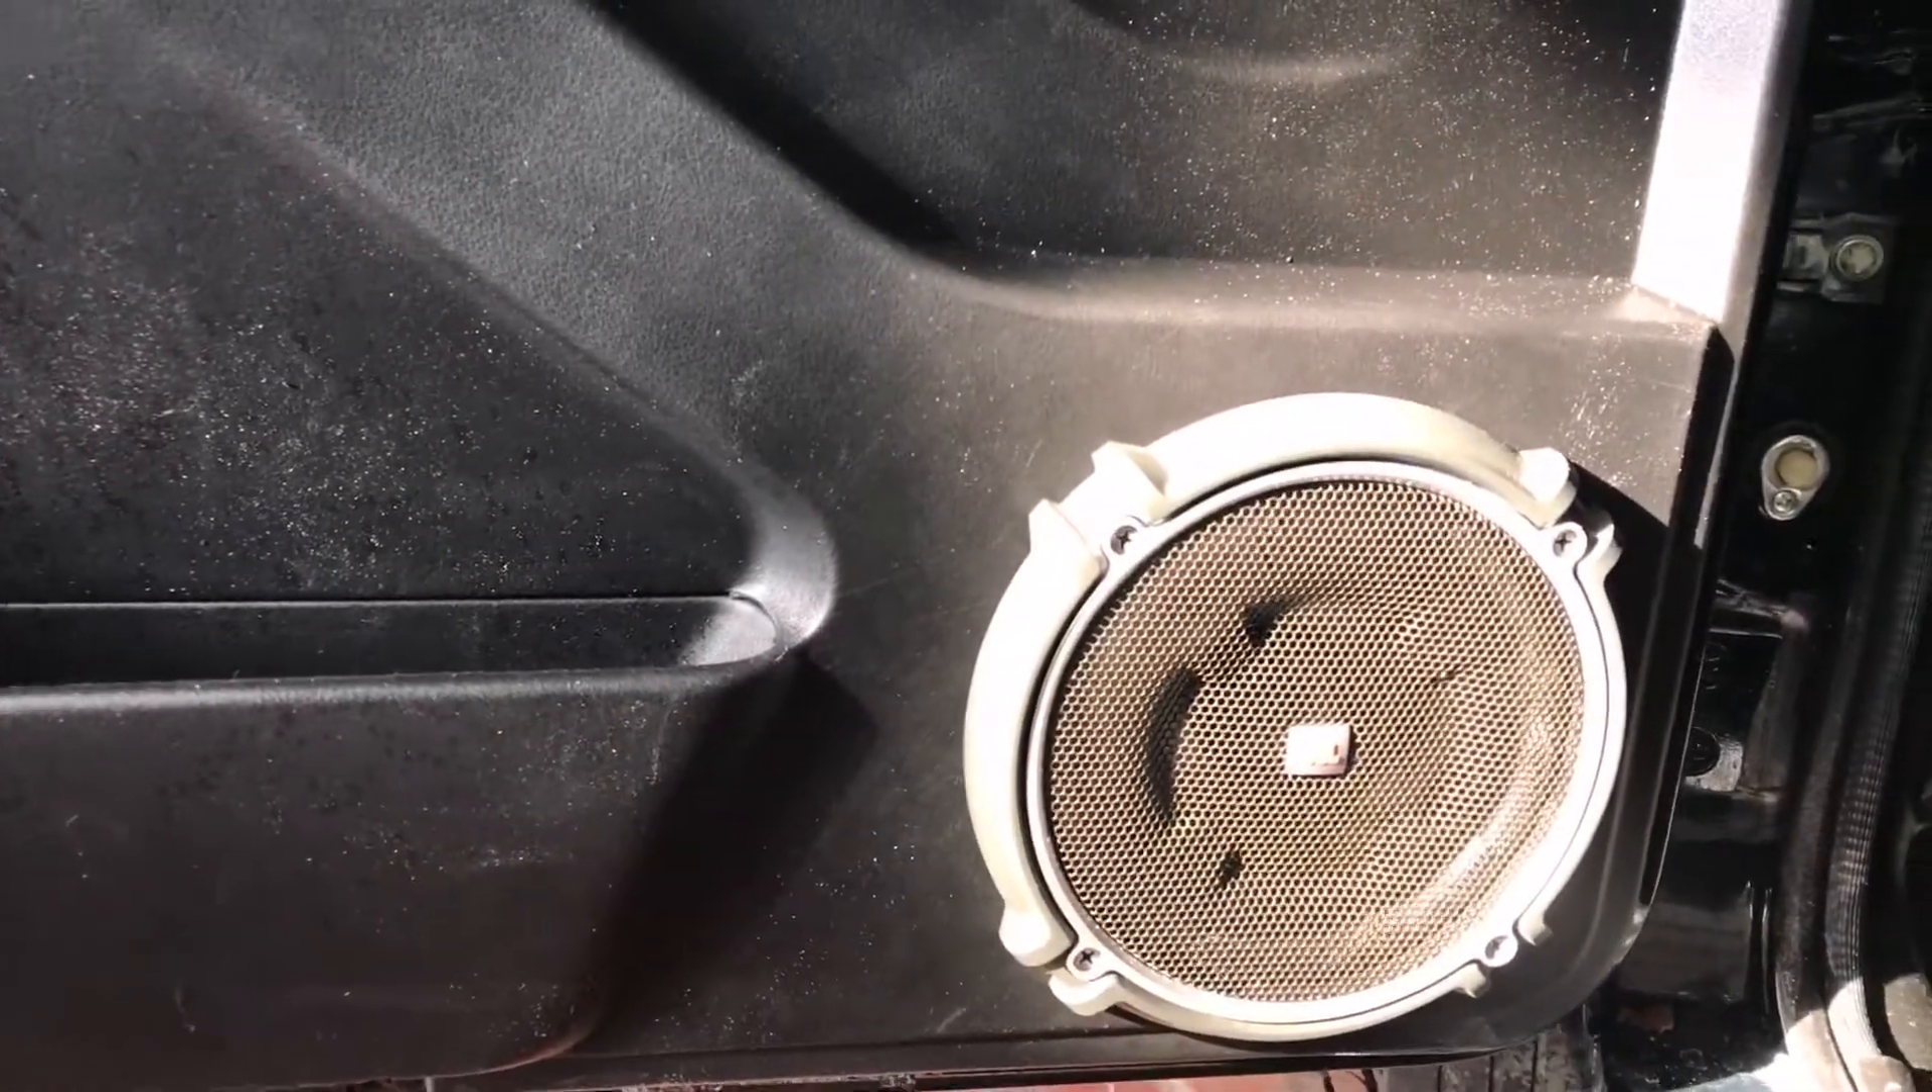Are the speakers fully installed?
Yes.